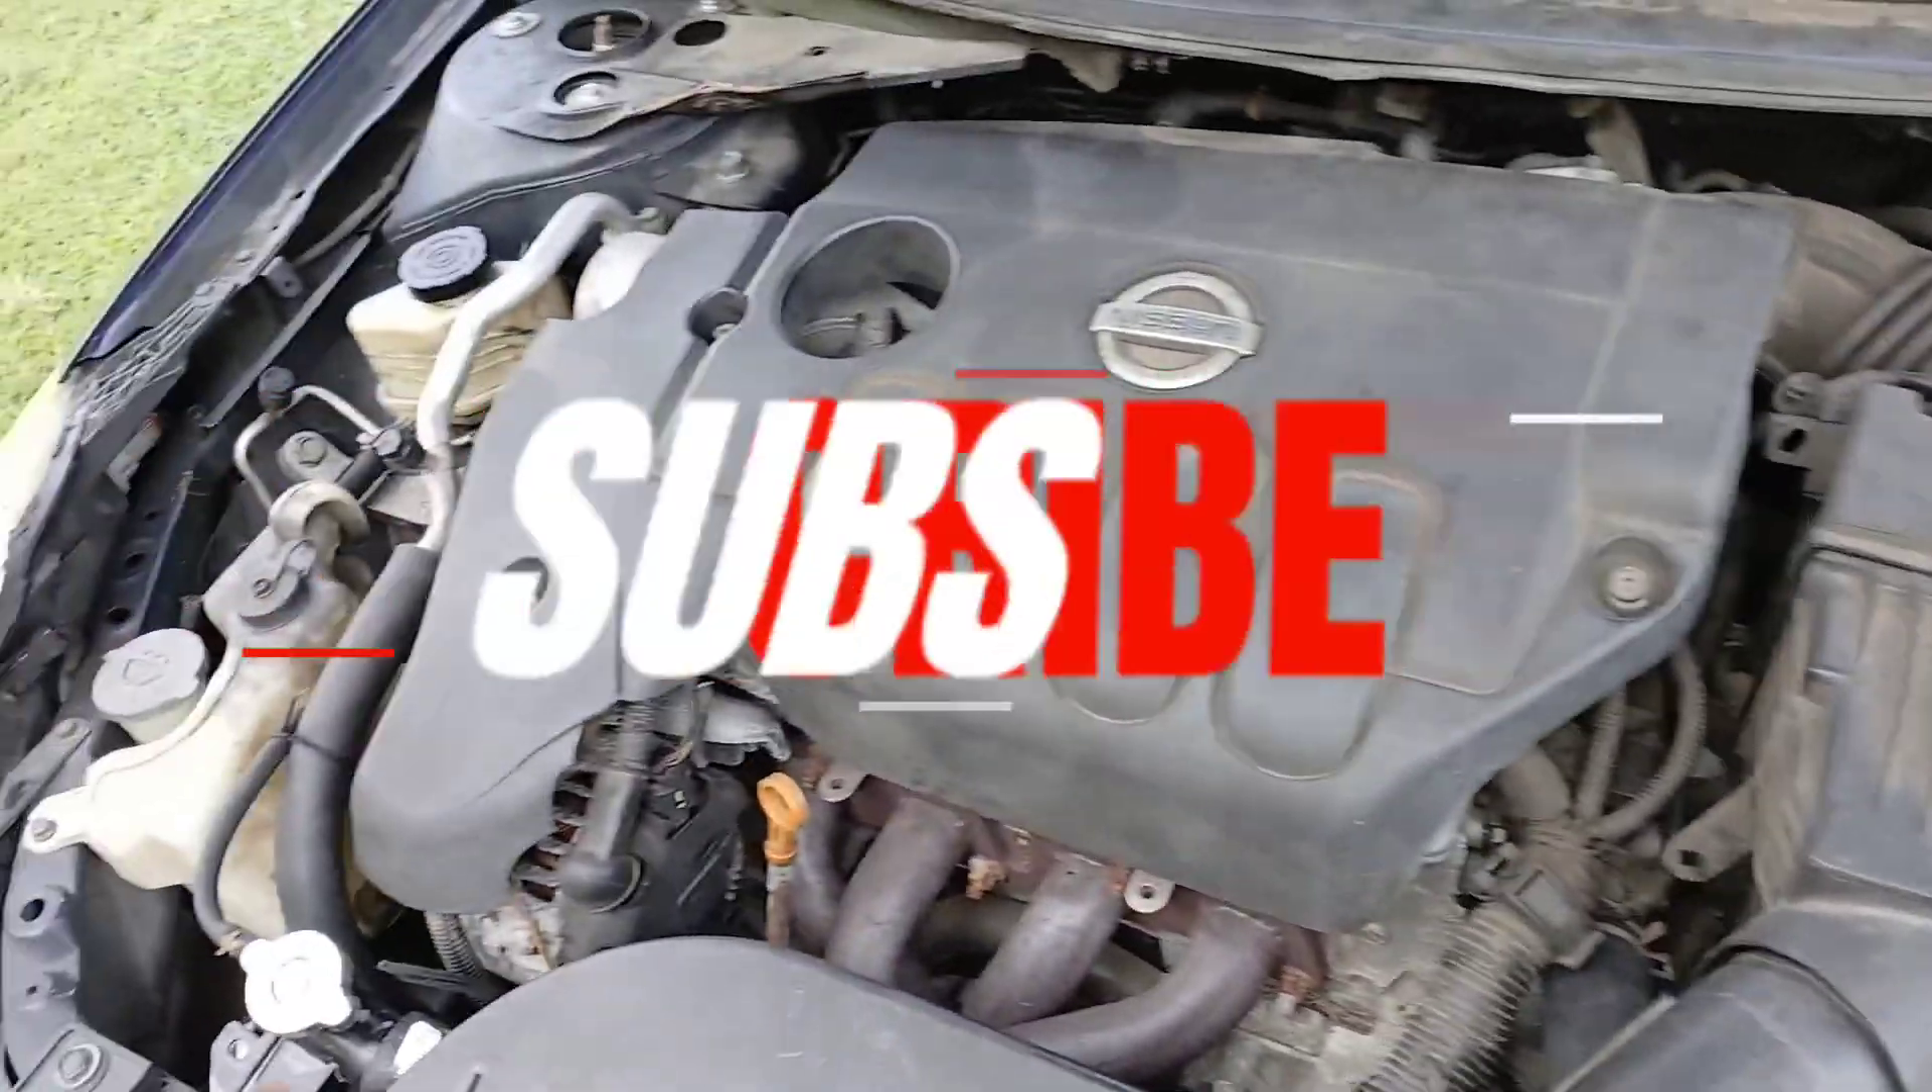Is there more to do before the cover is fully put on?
No.